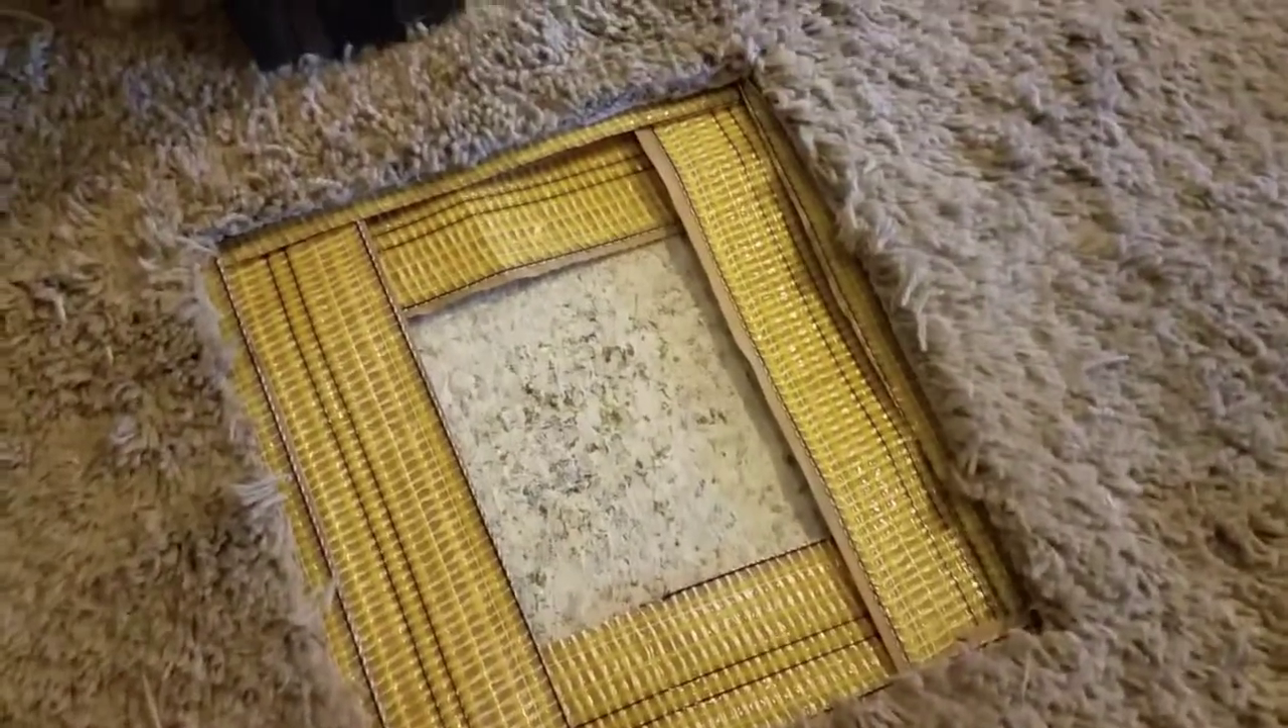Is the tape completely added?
Yes.